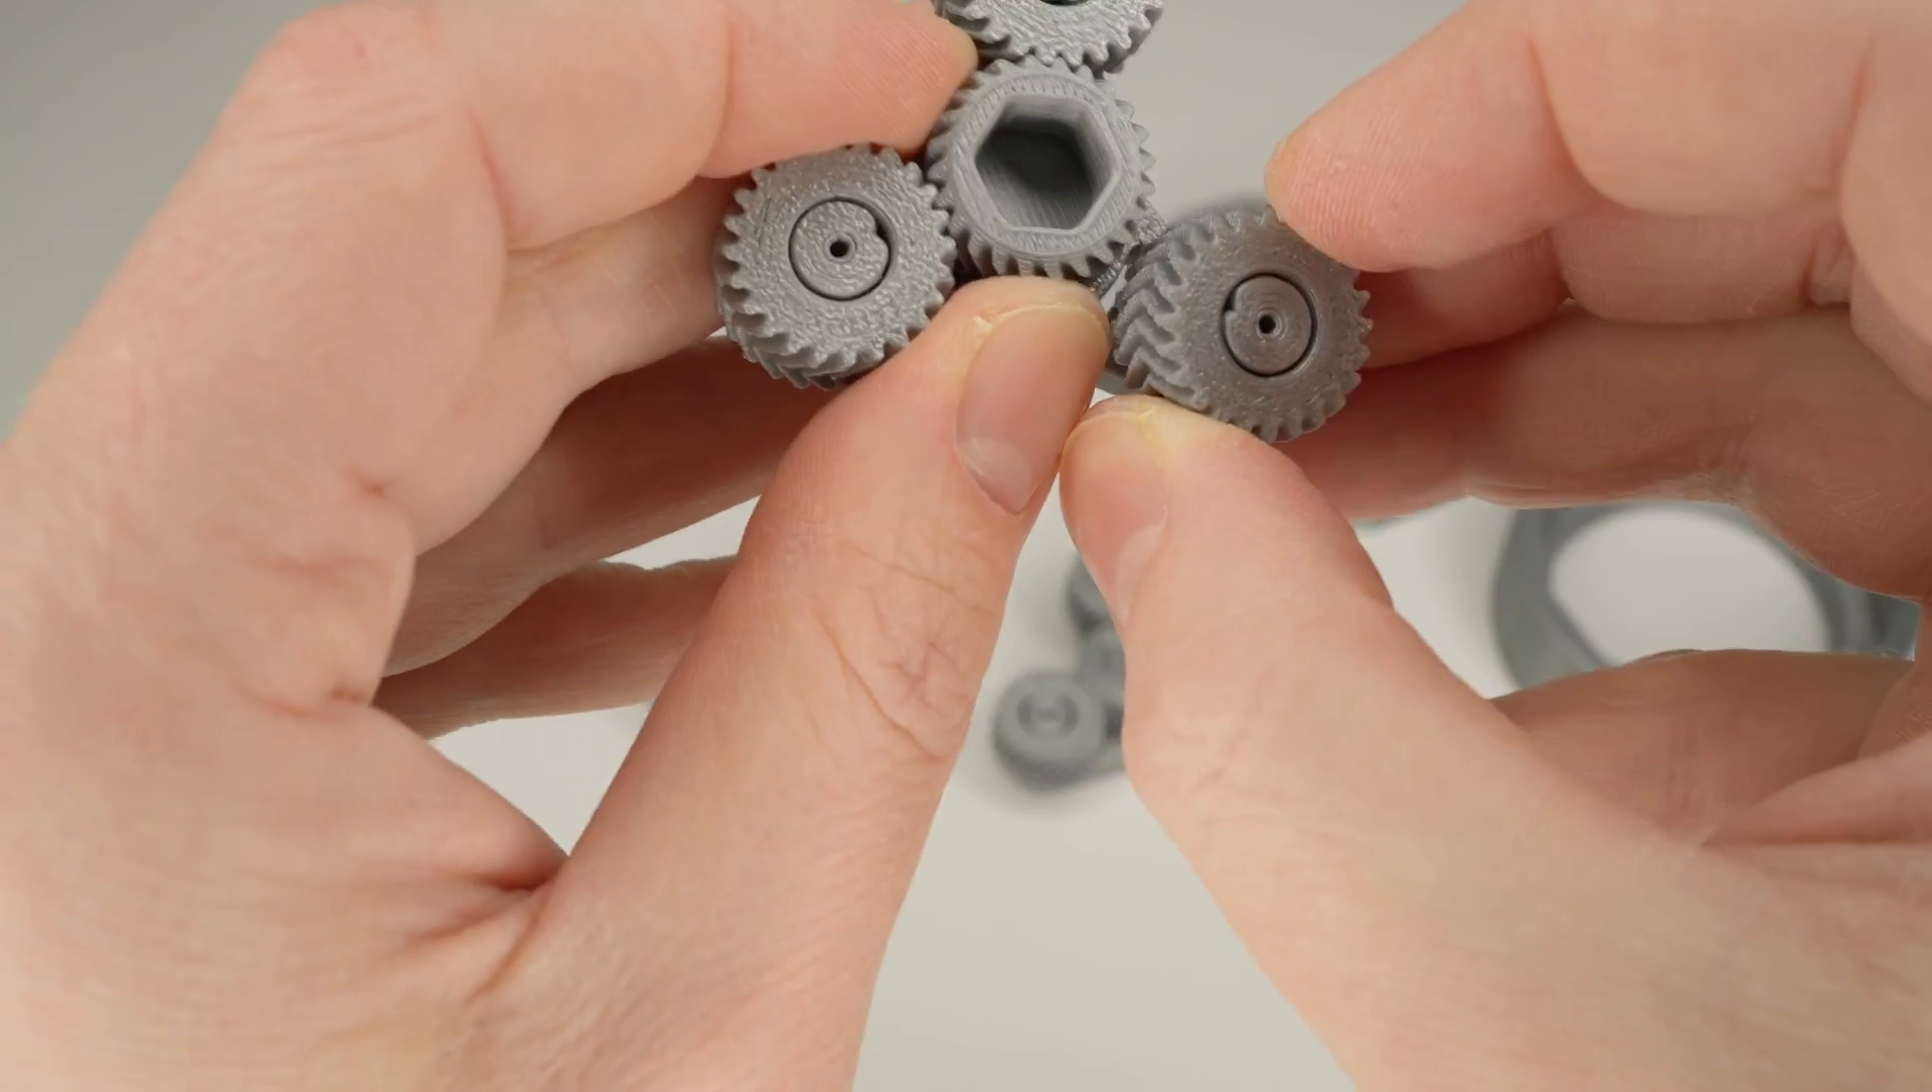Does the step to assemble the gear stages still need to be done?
Yes.